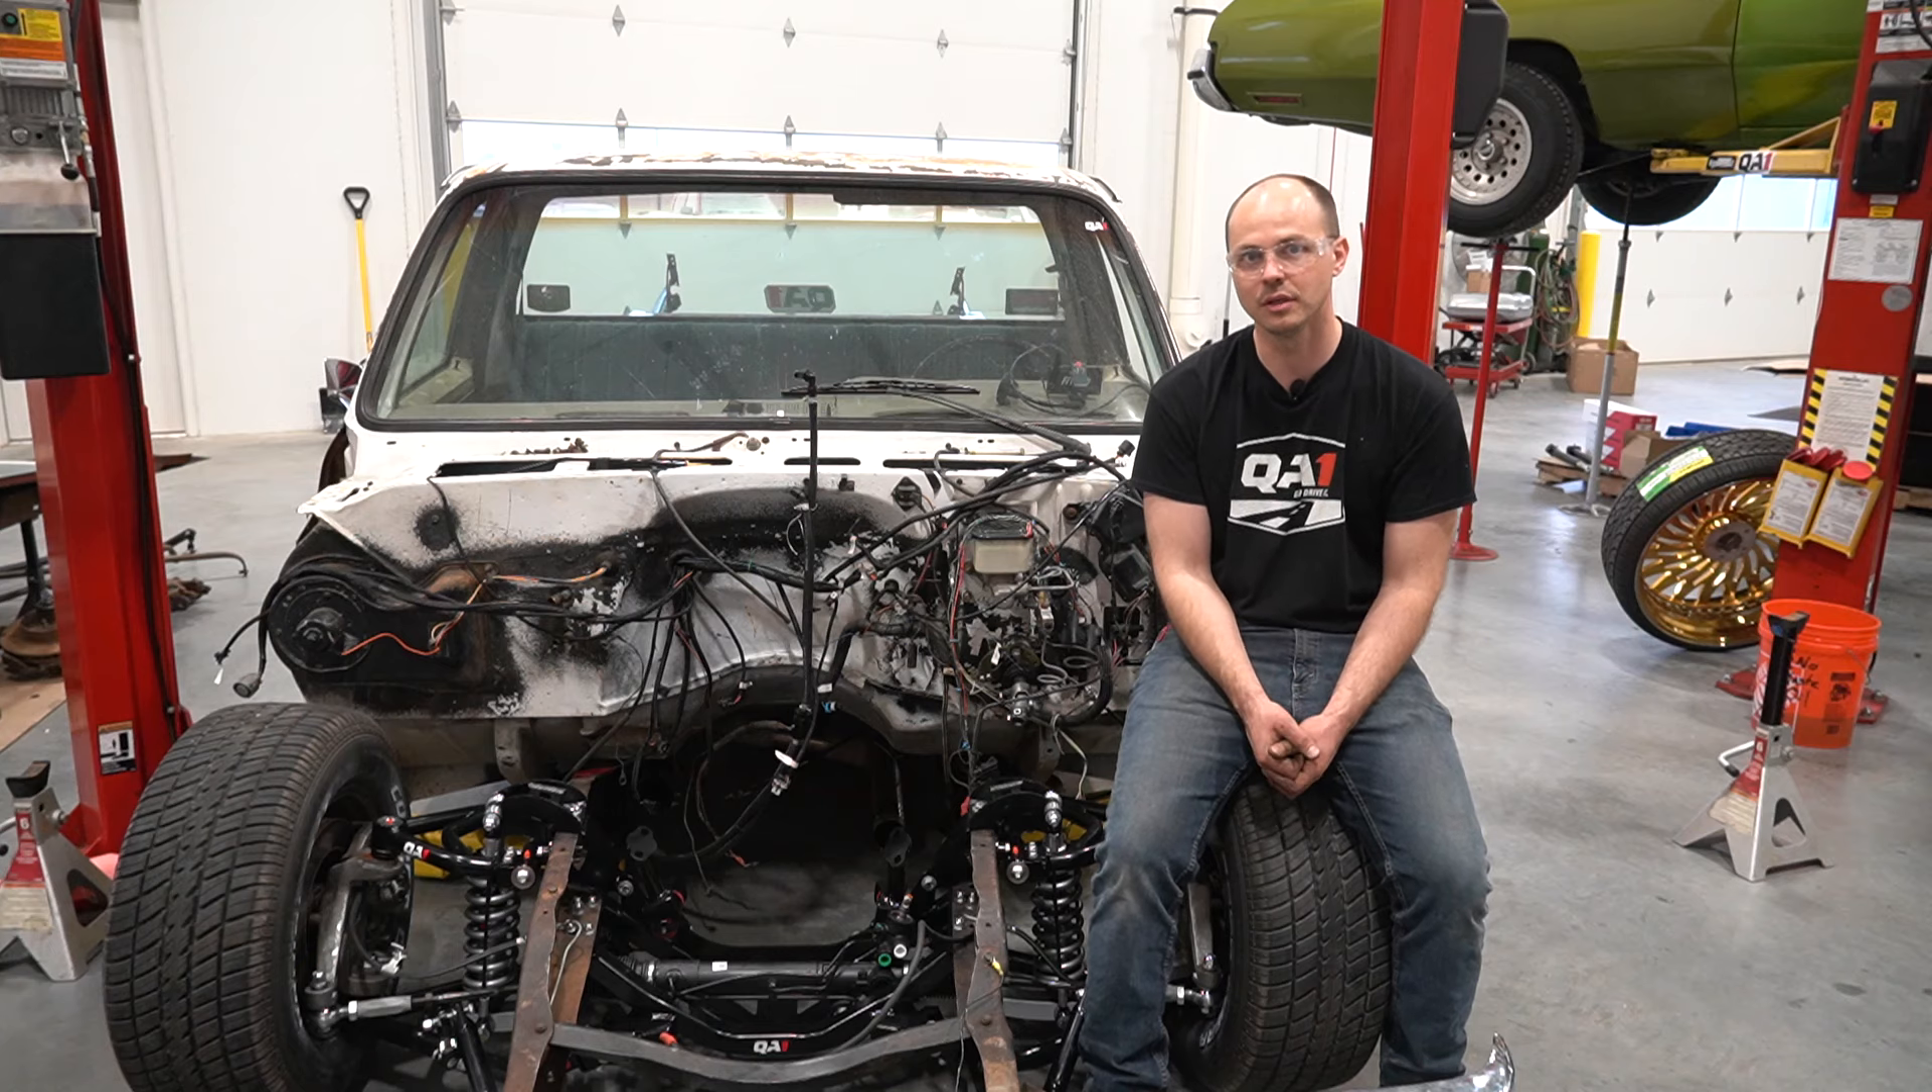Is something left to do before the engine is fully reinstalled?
Yes.